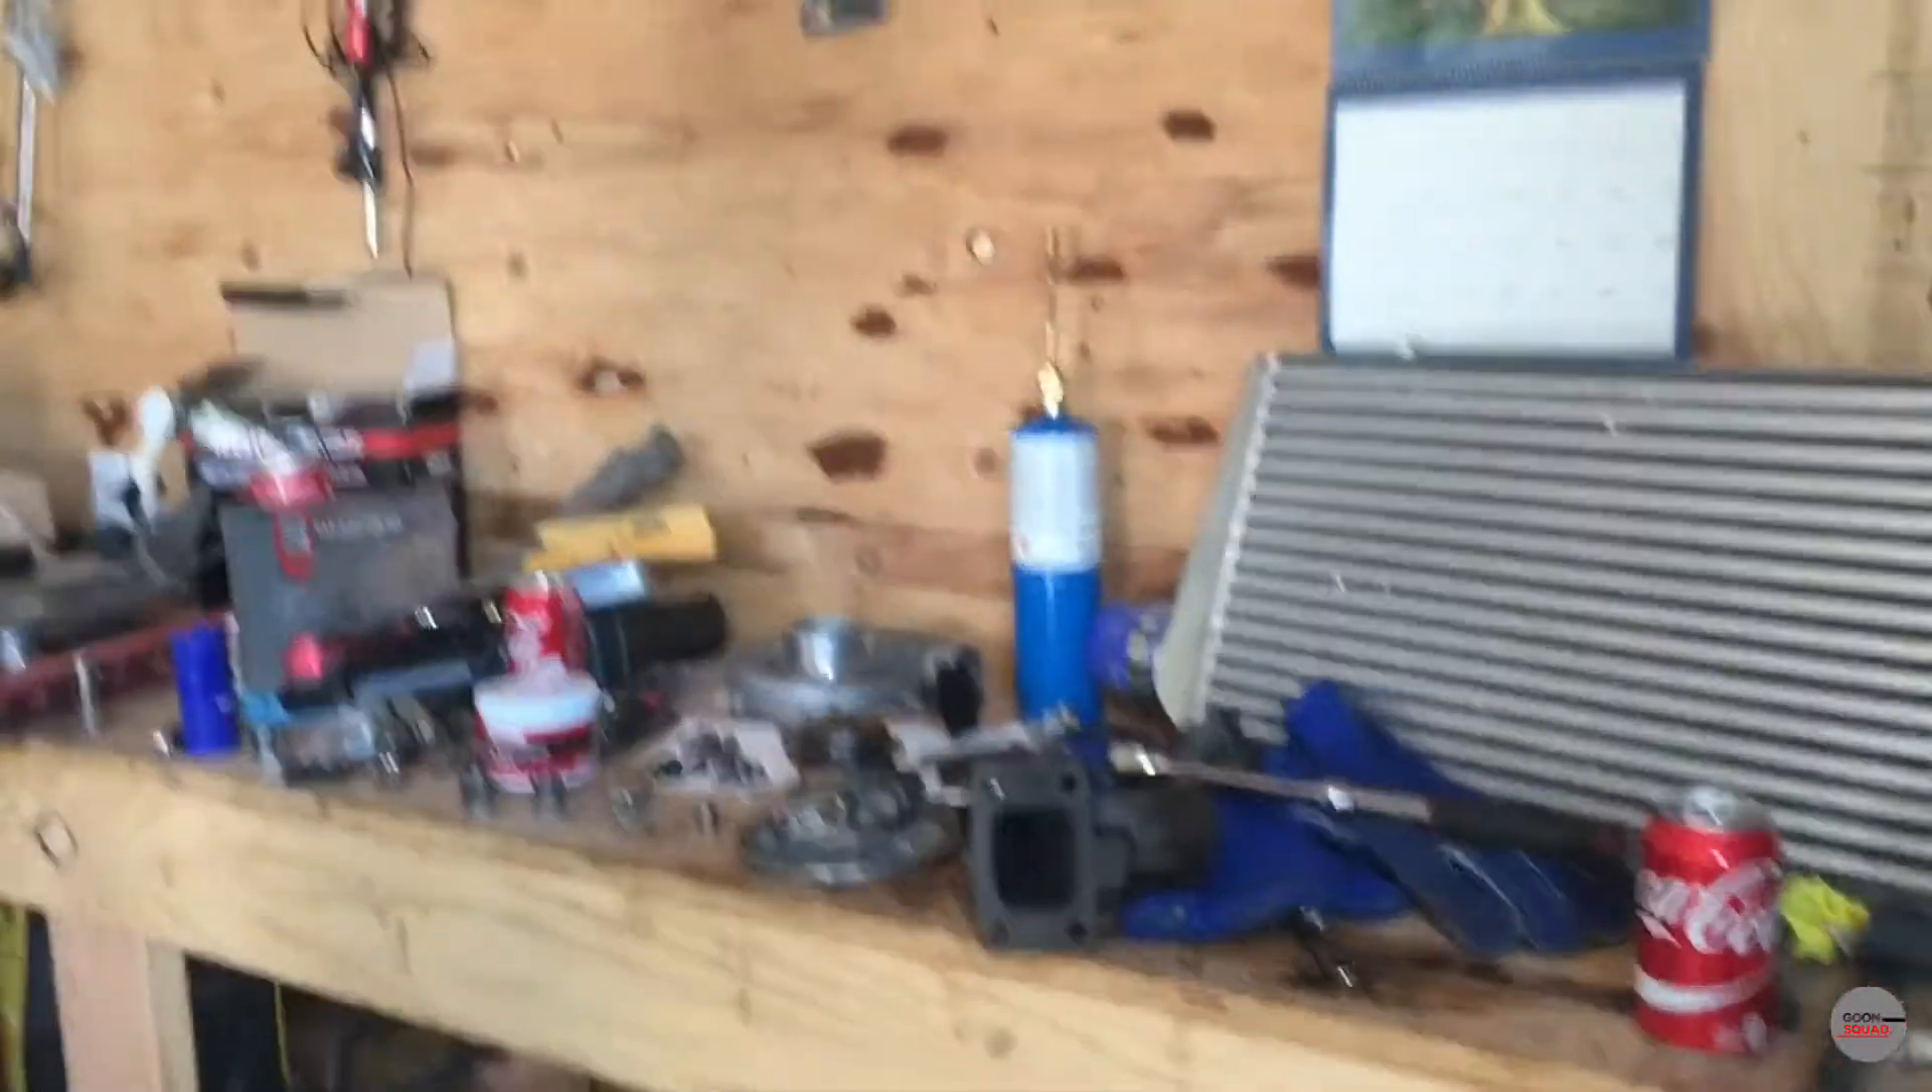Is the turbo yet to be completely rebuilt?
Yes.